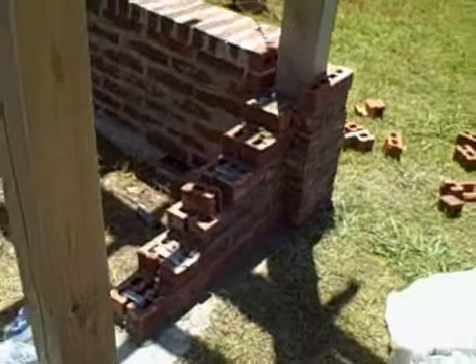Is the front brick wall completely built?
No.